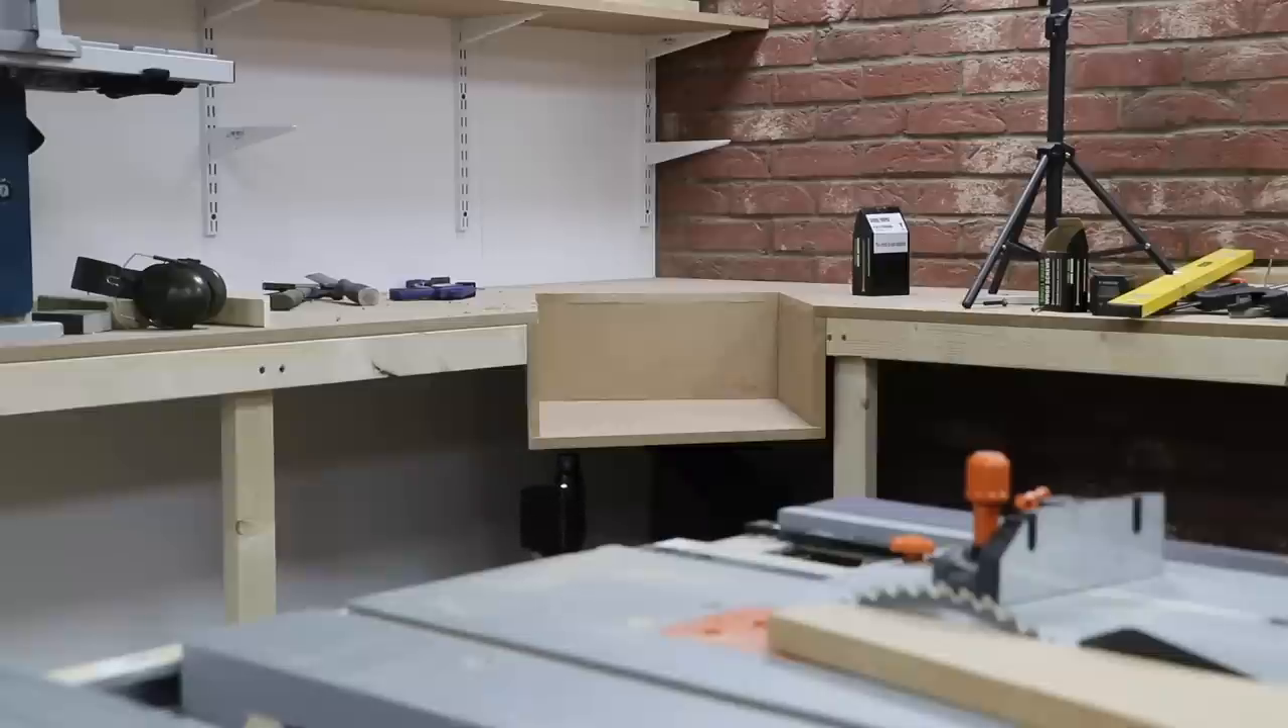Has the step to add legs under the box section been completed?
No.